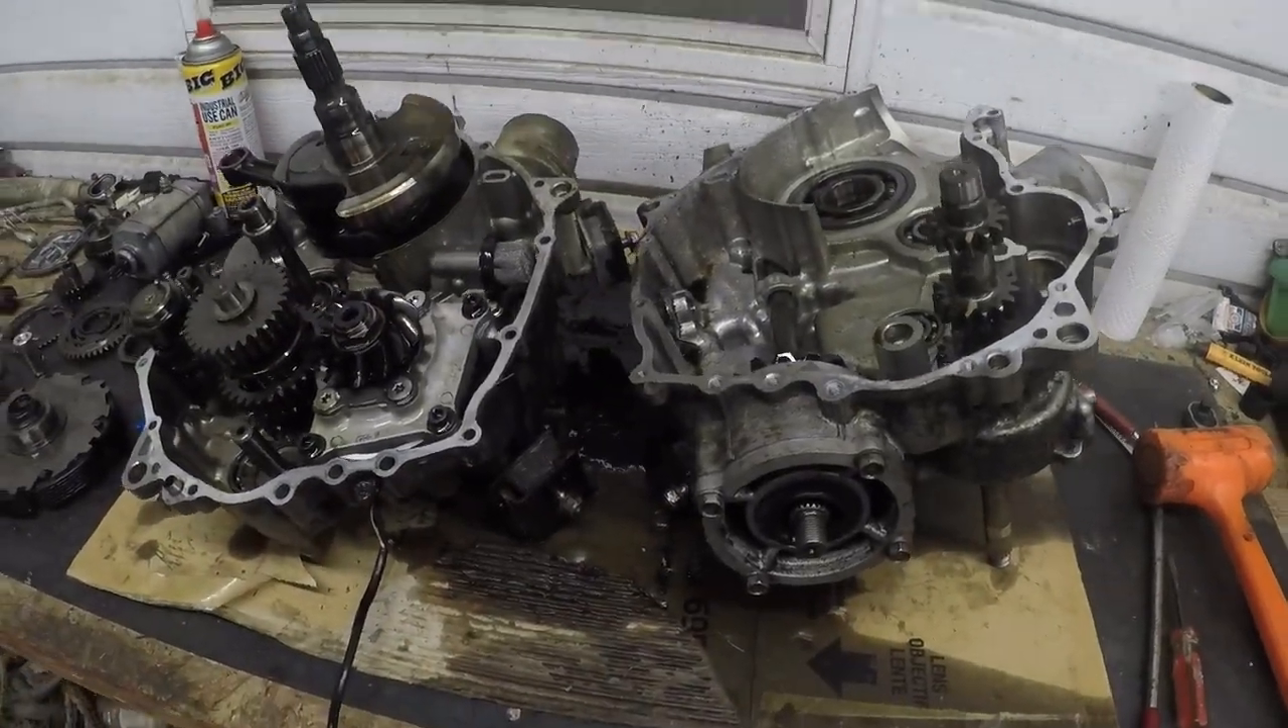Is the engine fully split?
Yes.